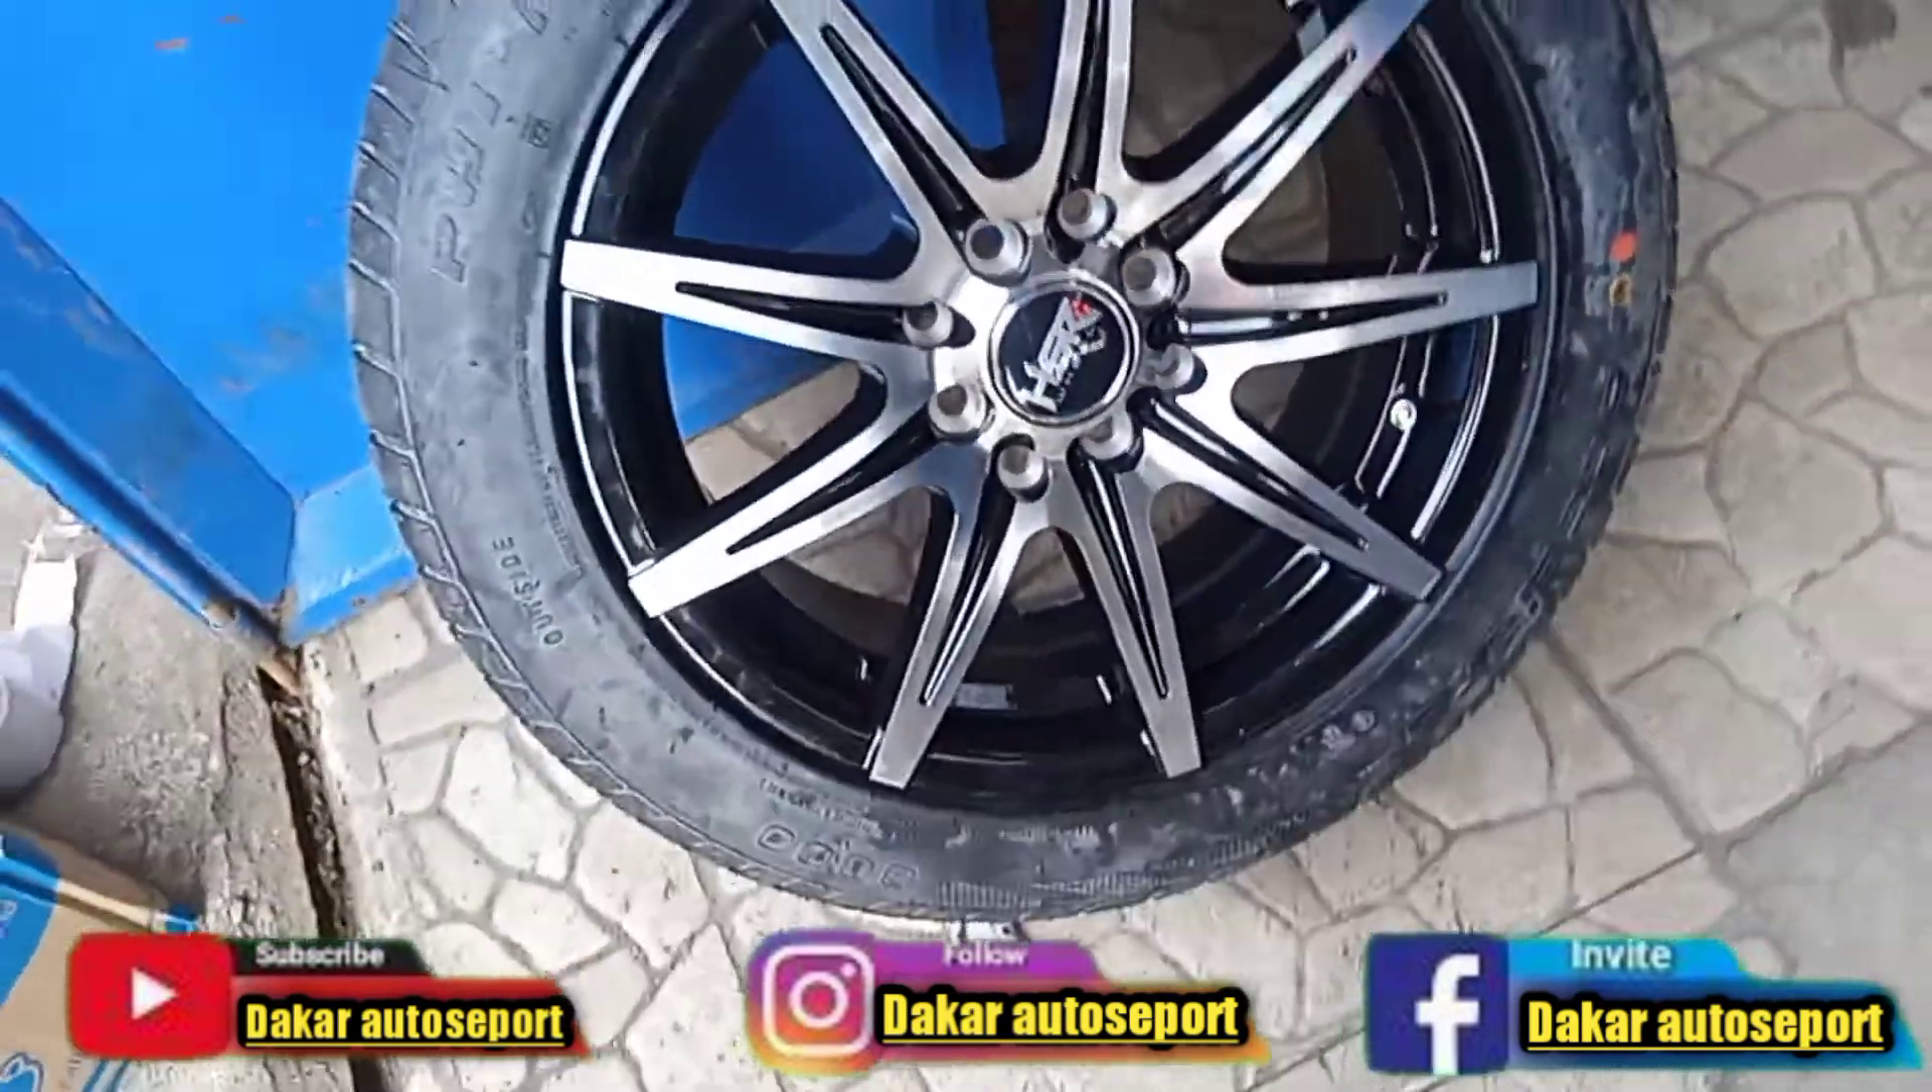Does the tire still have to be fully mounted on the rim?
No.